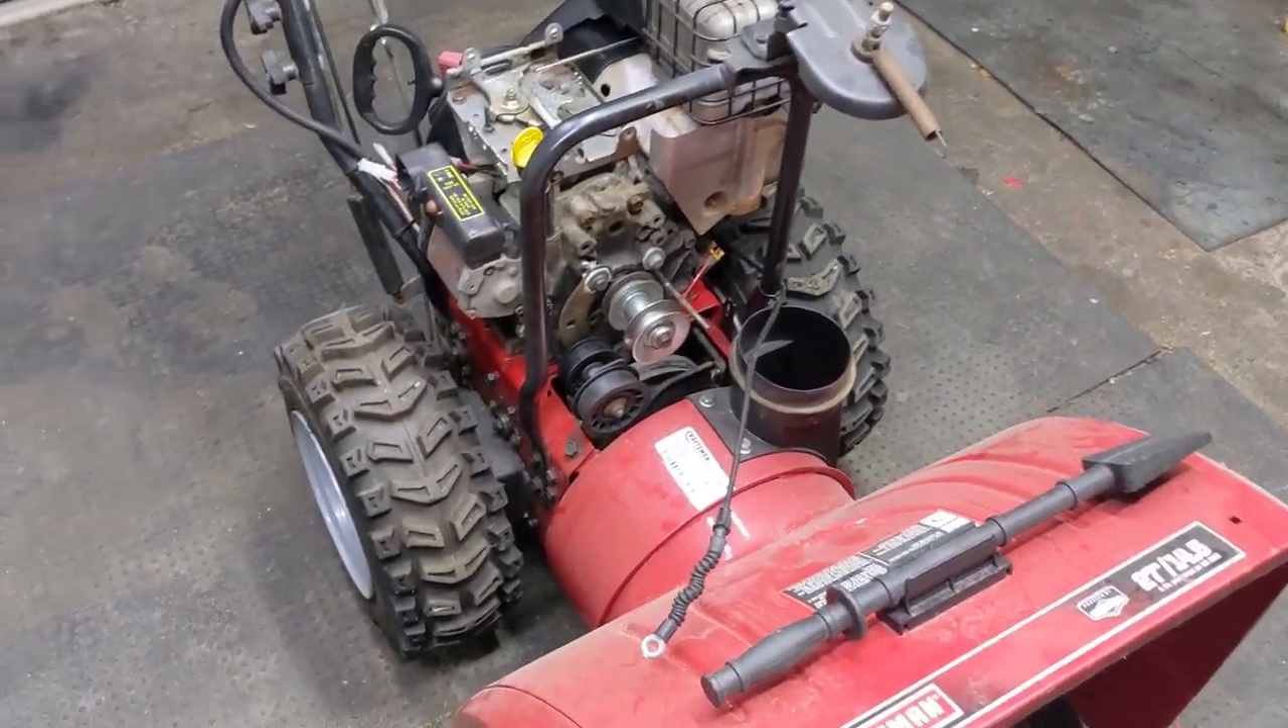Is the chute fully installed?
No.